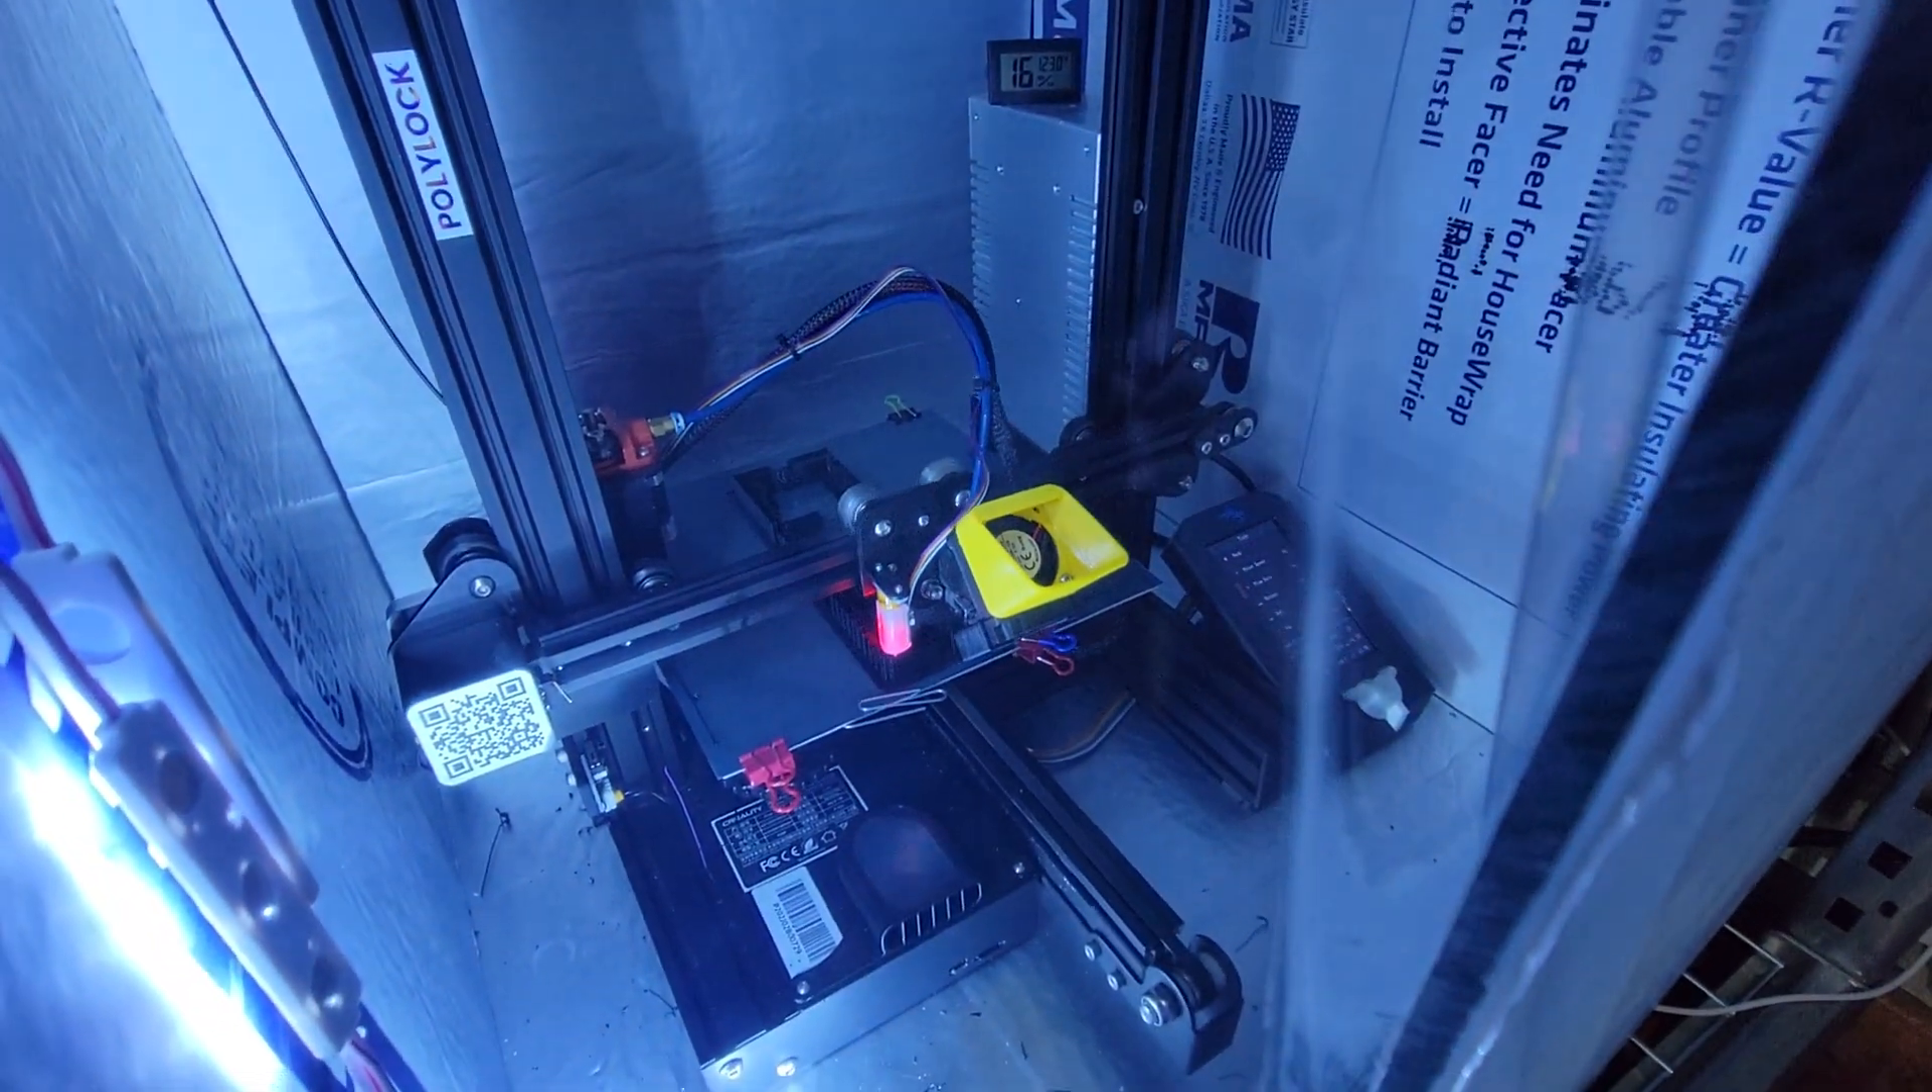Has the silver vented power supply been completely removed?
No.